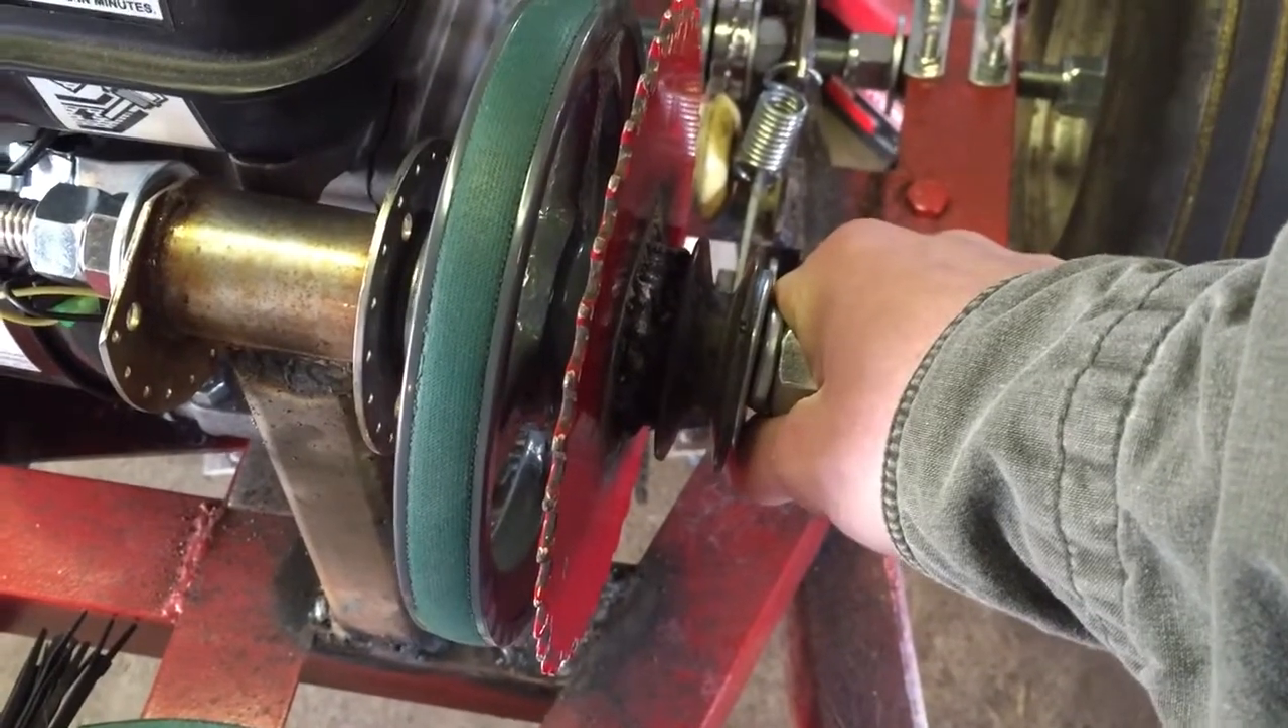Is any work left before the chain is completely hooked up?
Yes.